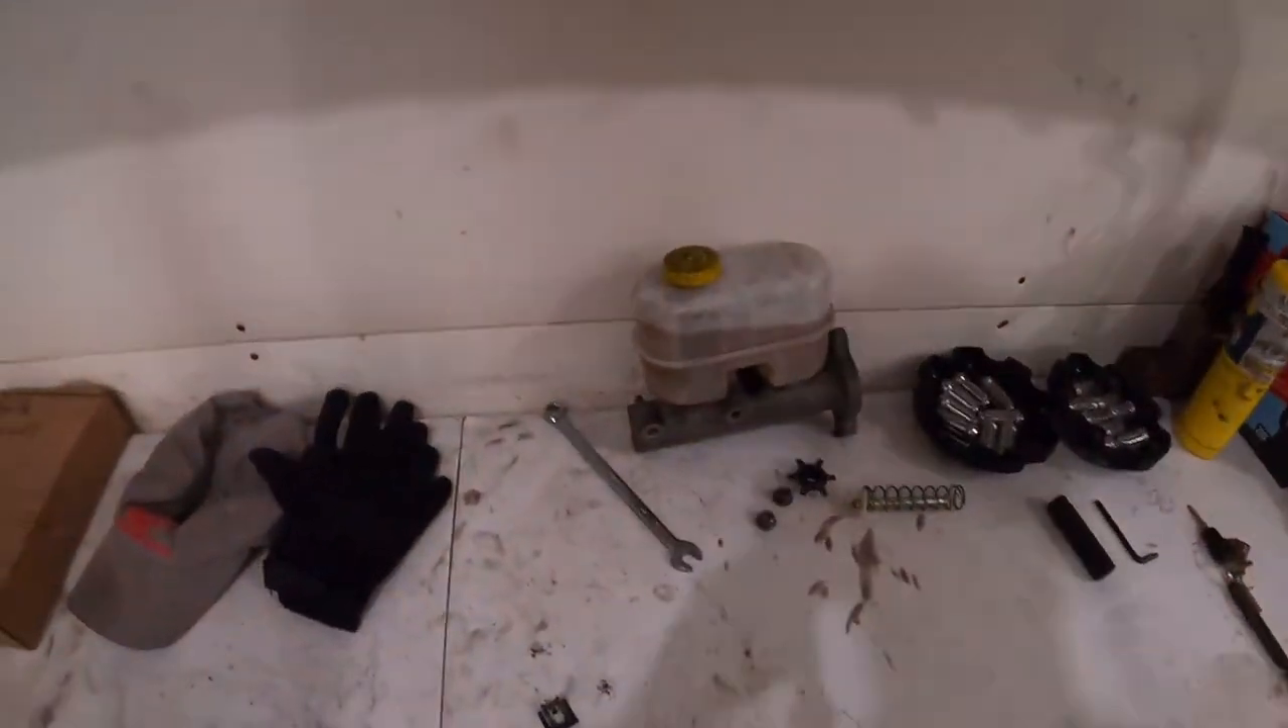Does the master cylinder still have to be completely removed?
No.